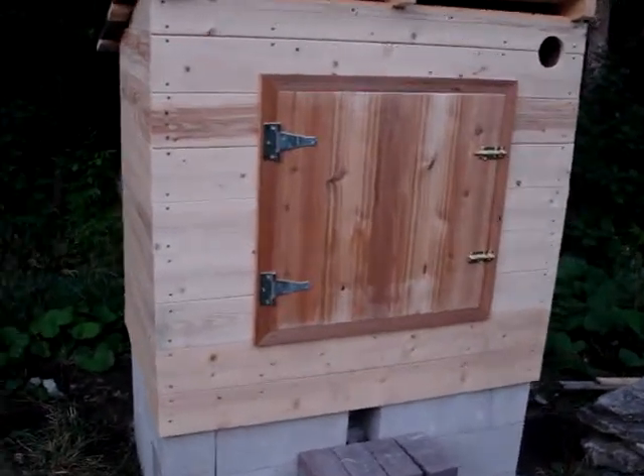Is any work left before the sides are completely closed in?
No.